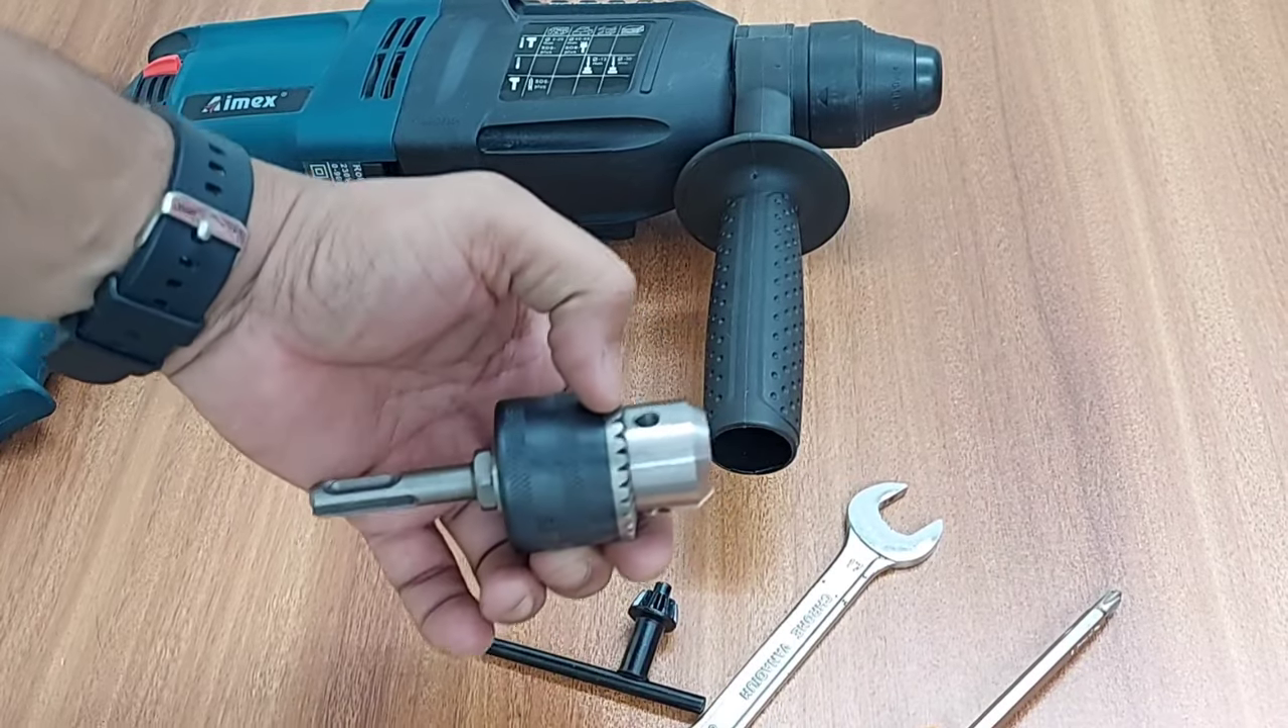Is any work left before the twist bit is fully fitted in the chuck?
Yes.